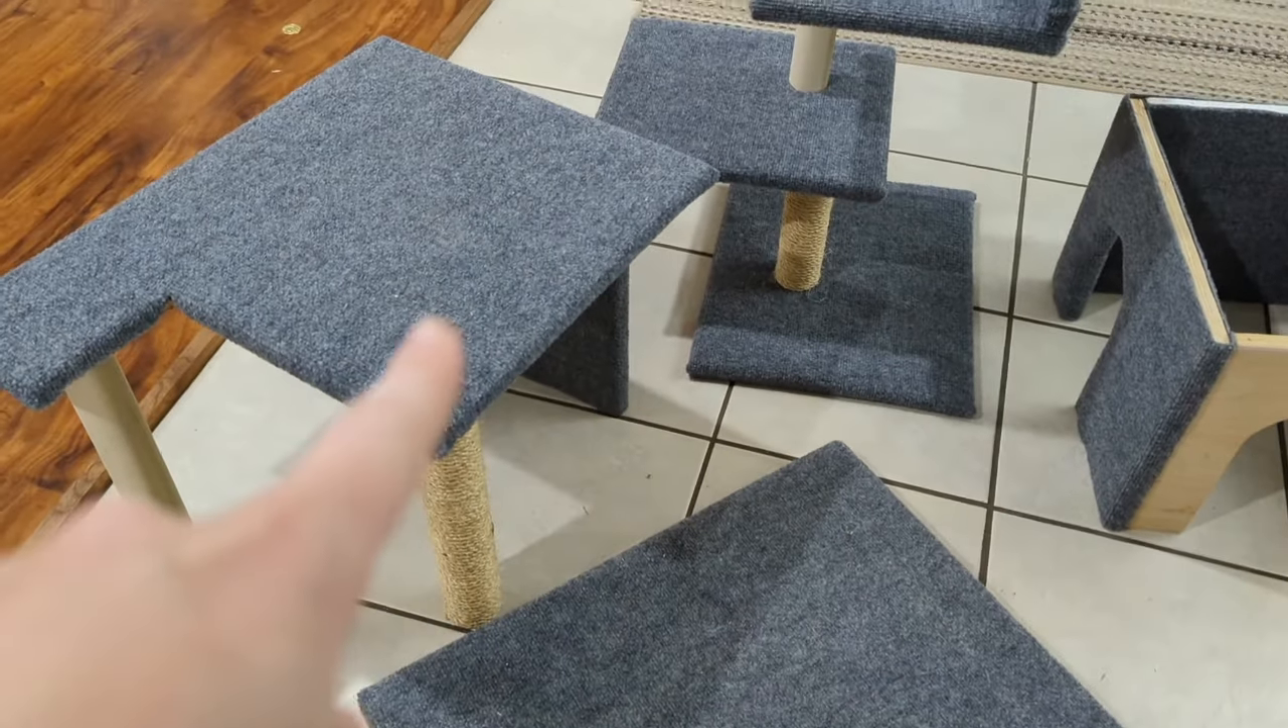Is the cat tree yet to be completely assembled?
Yes.